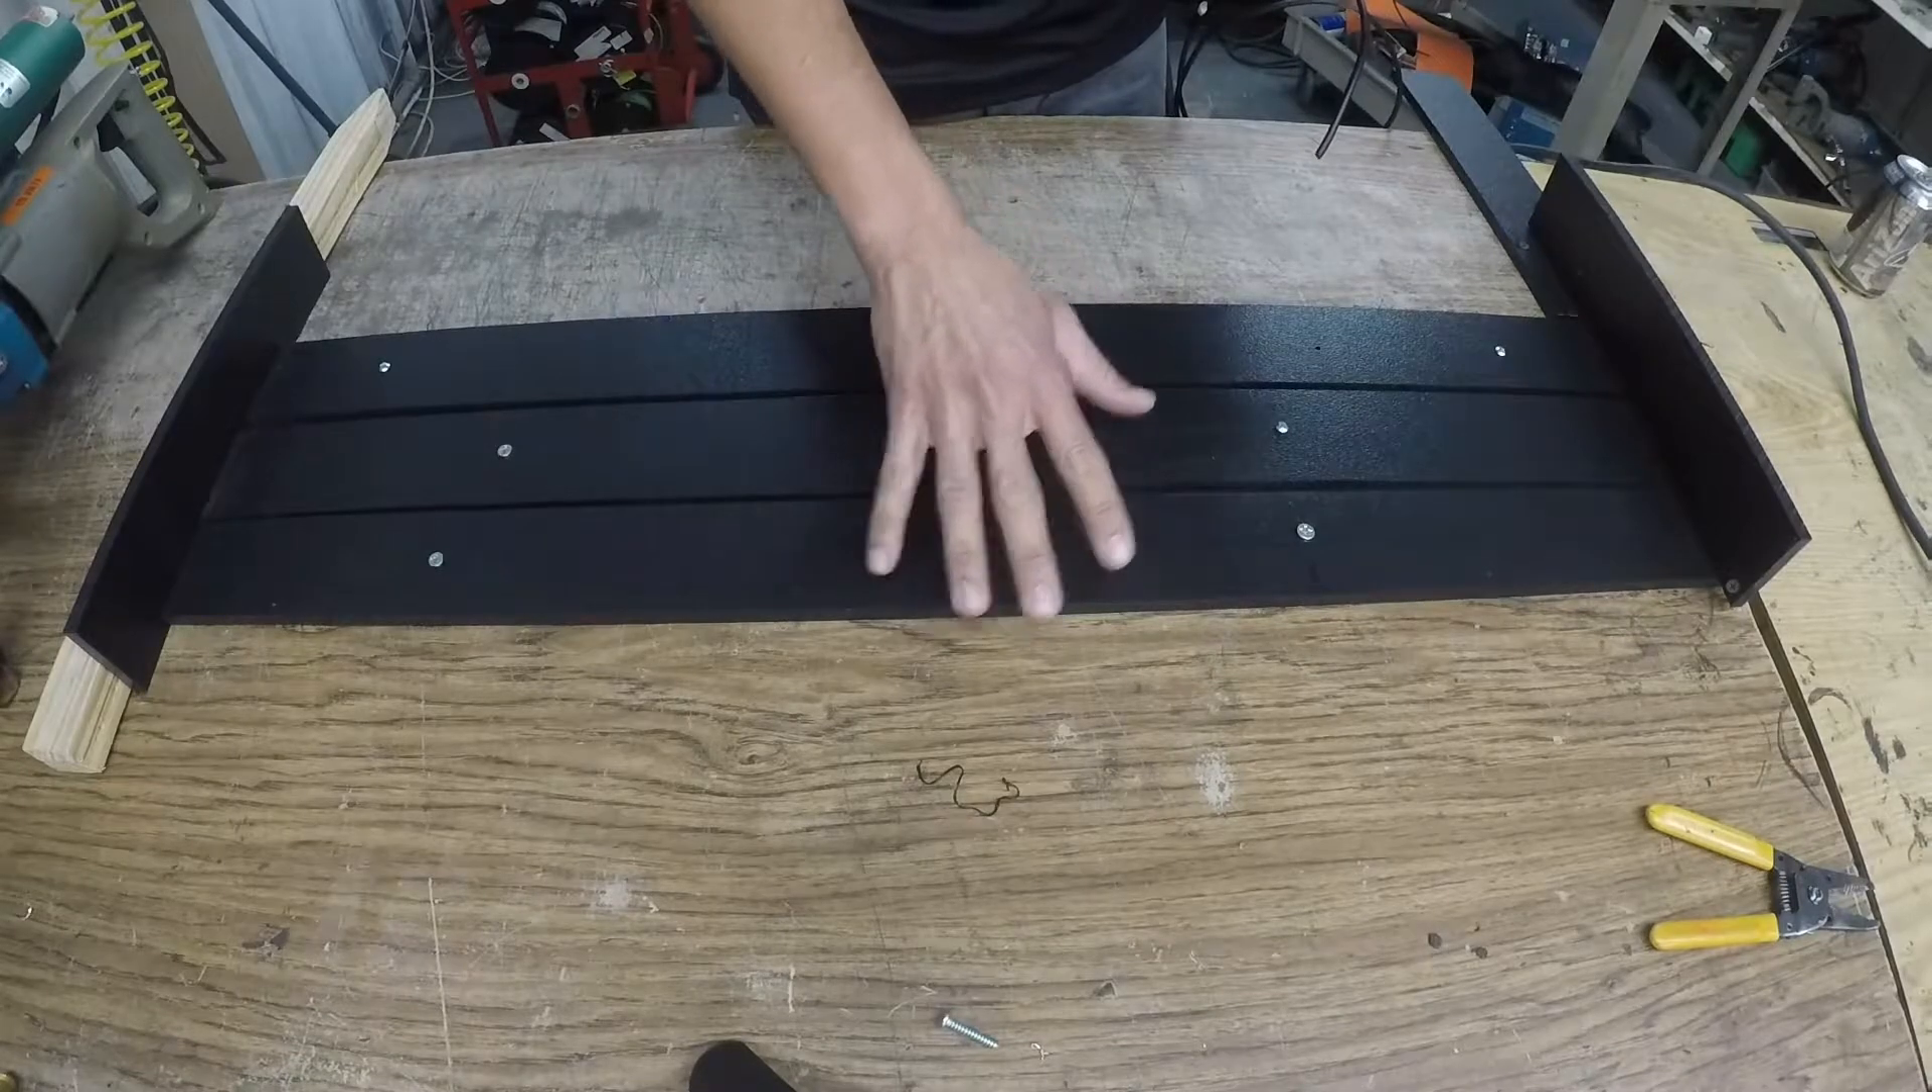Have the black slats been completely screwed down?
Yes.